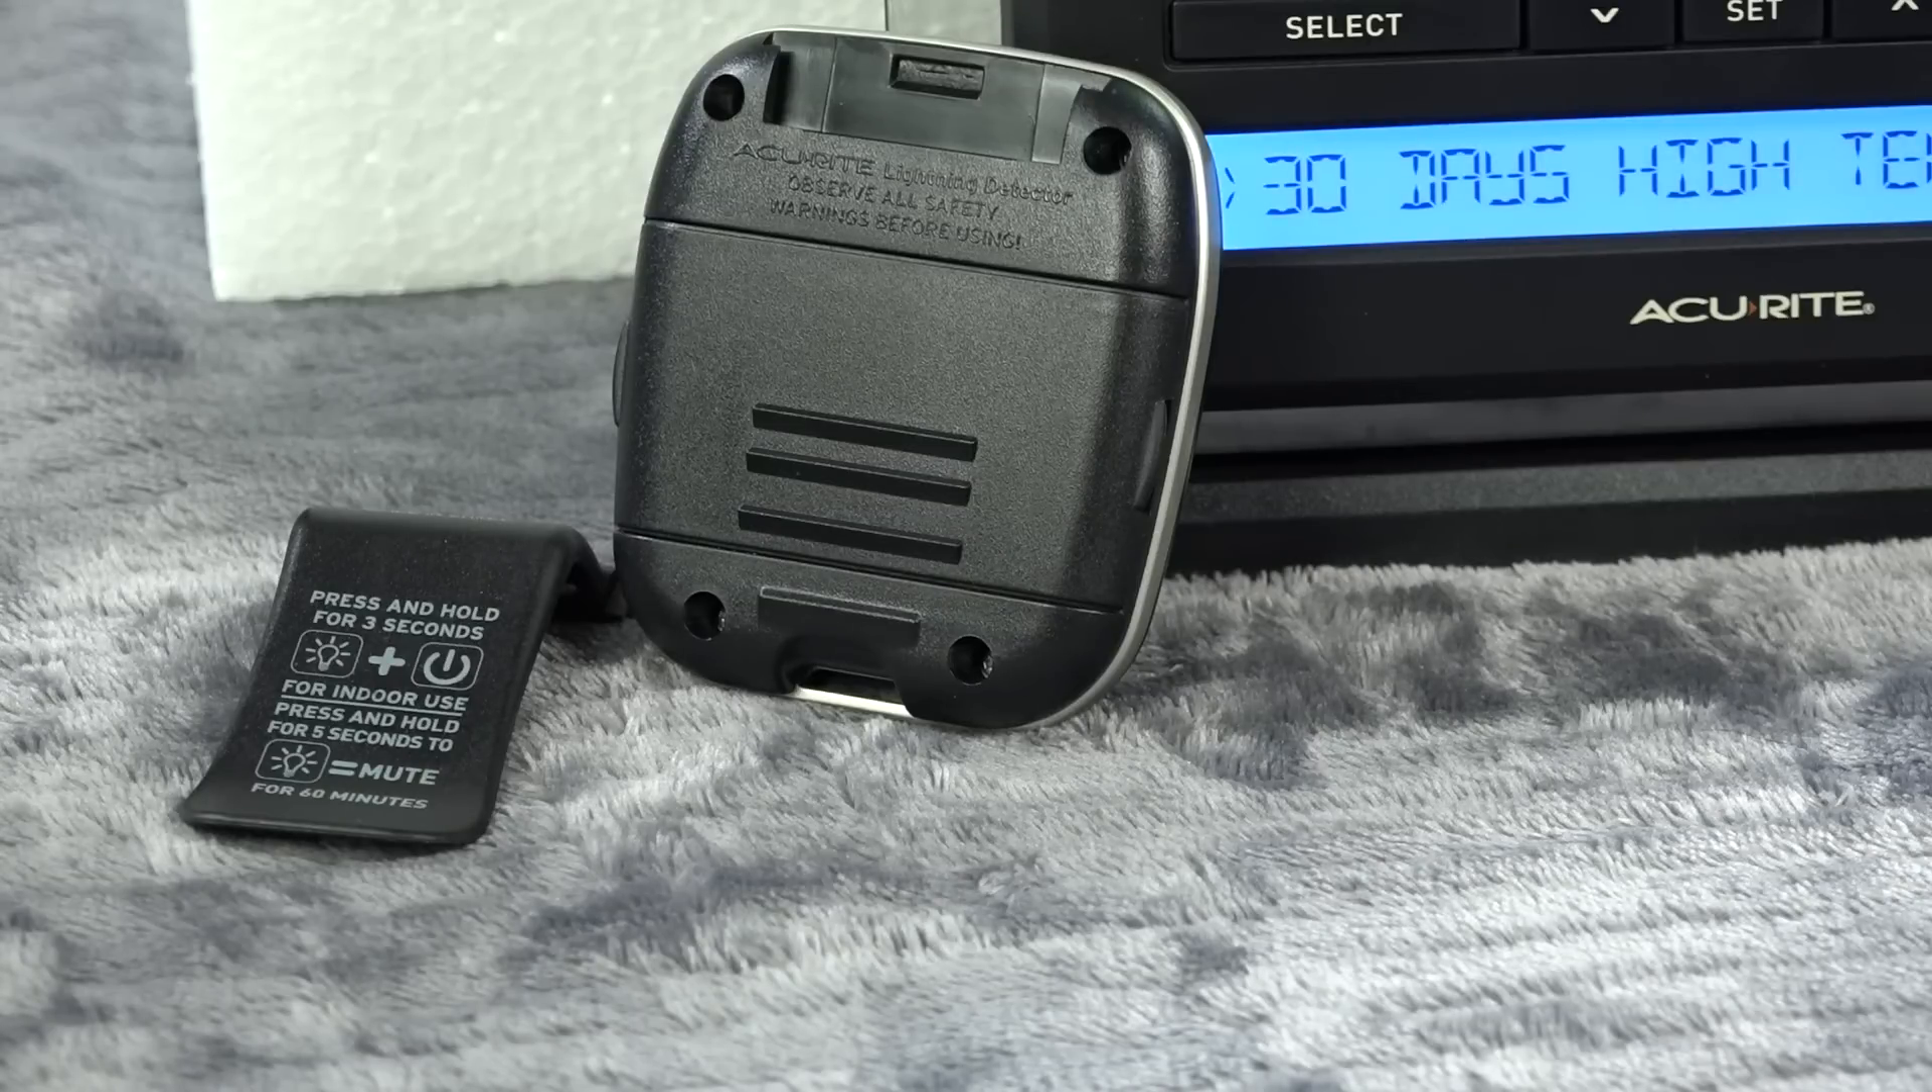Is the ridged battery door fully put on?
Yes.